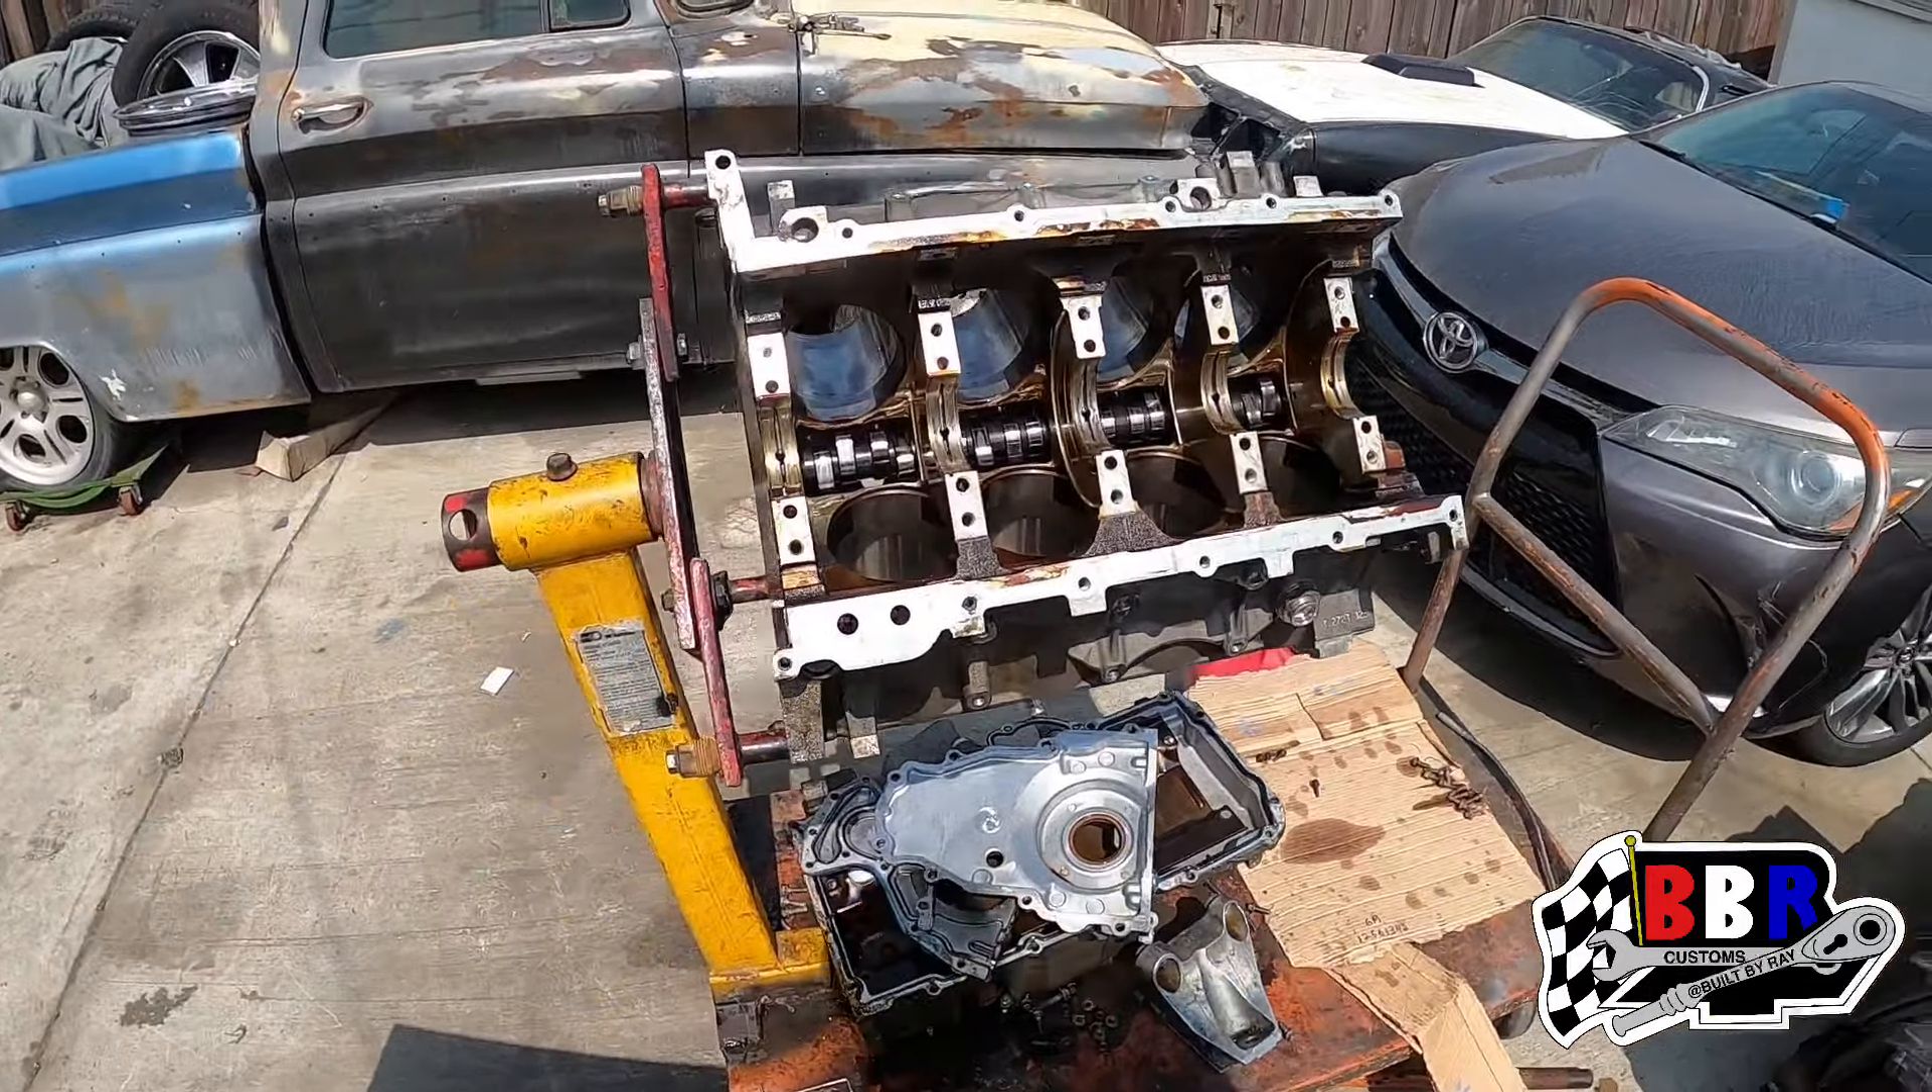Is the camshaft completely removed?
No.